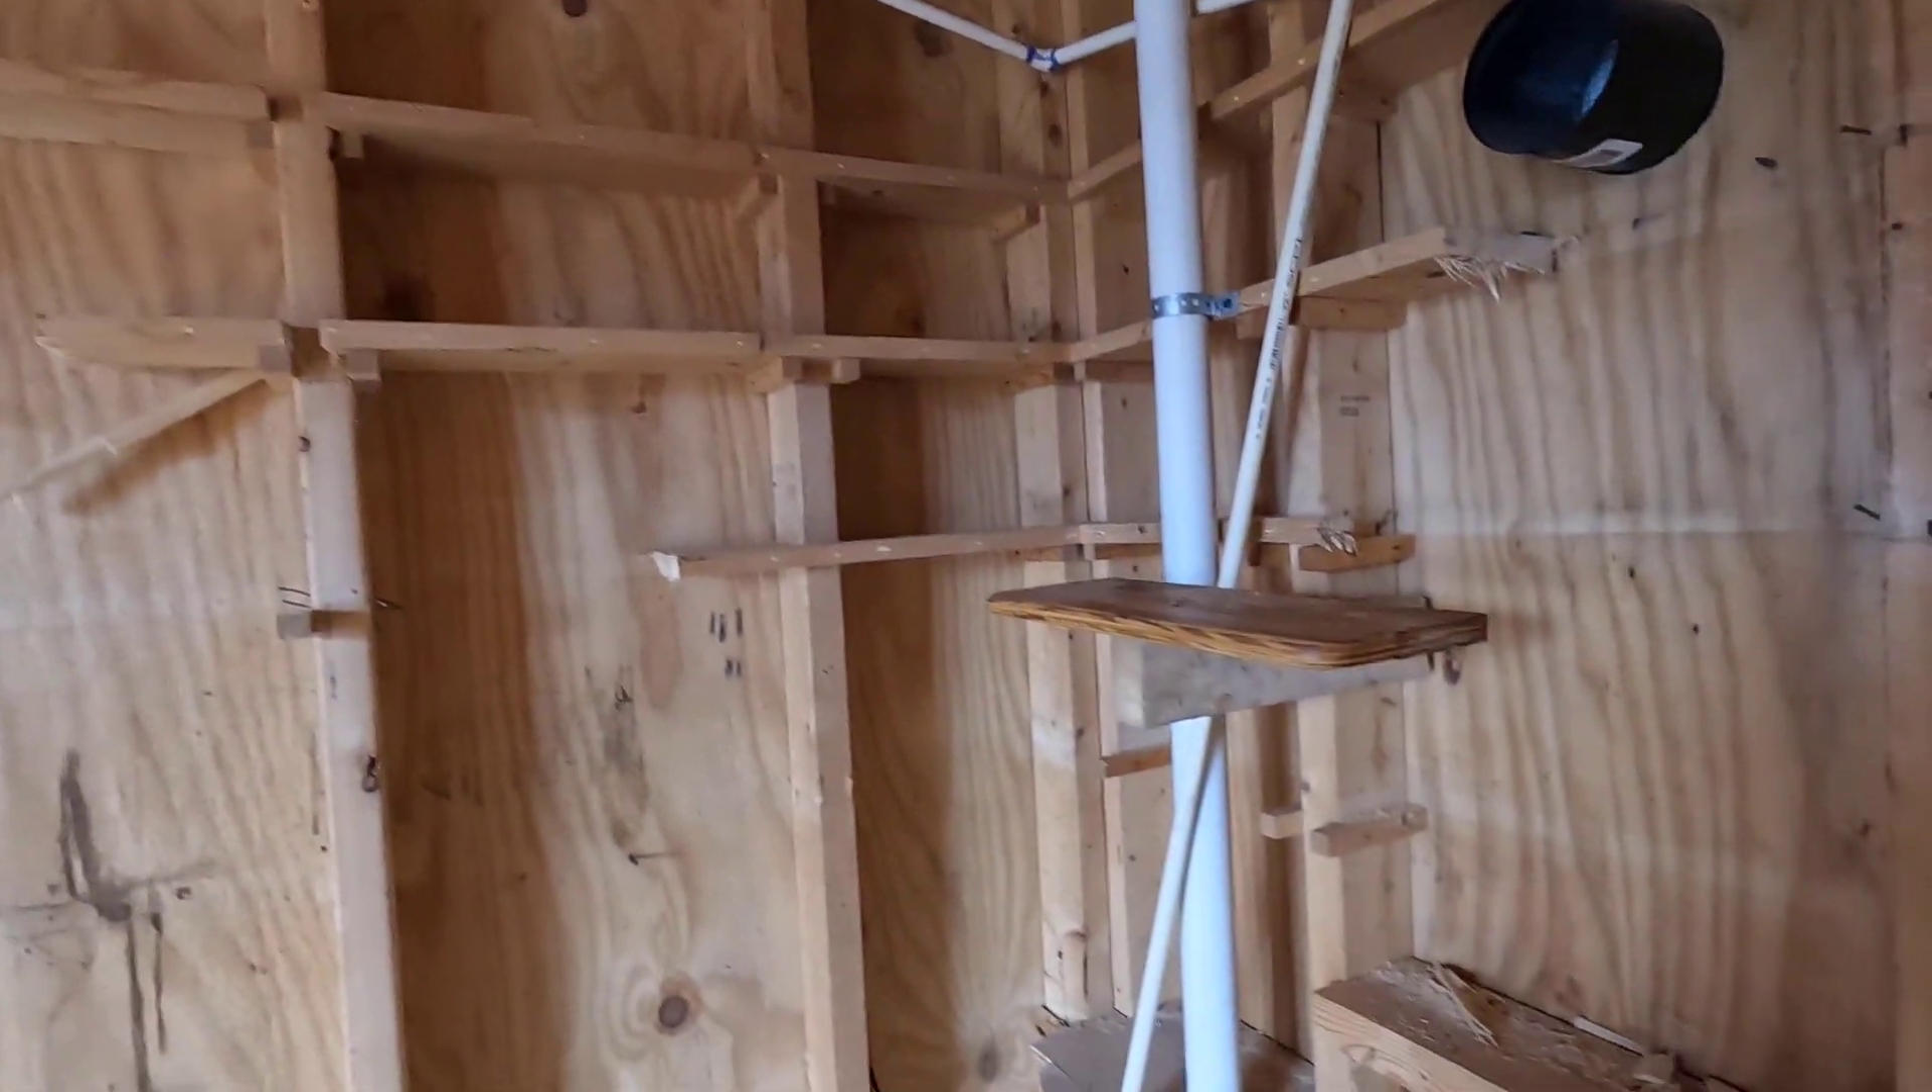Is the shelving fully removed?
No.